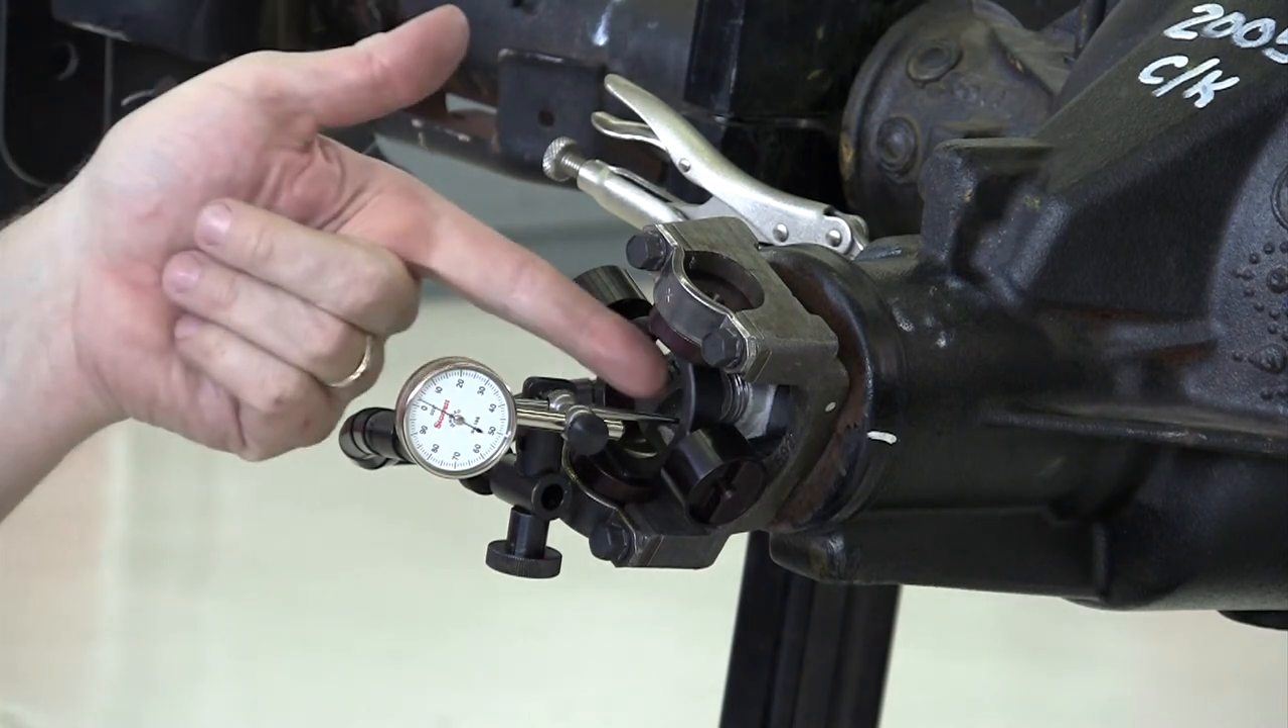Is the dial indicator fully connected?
Yes.